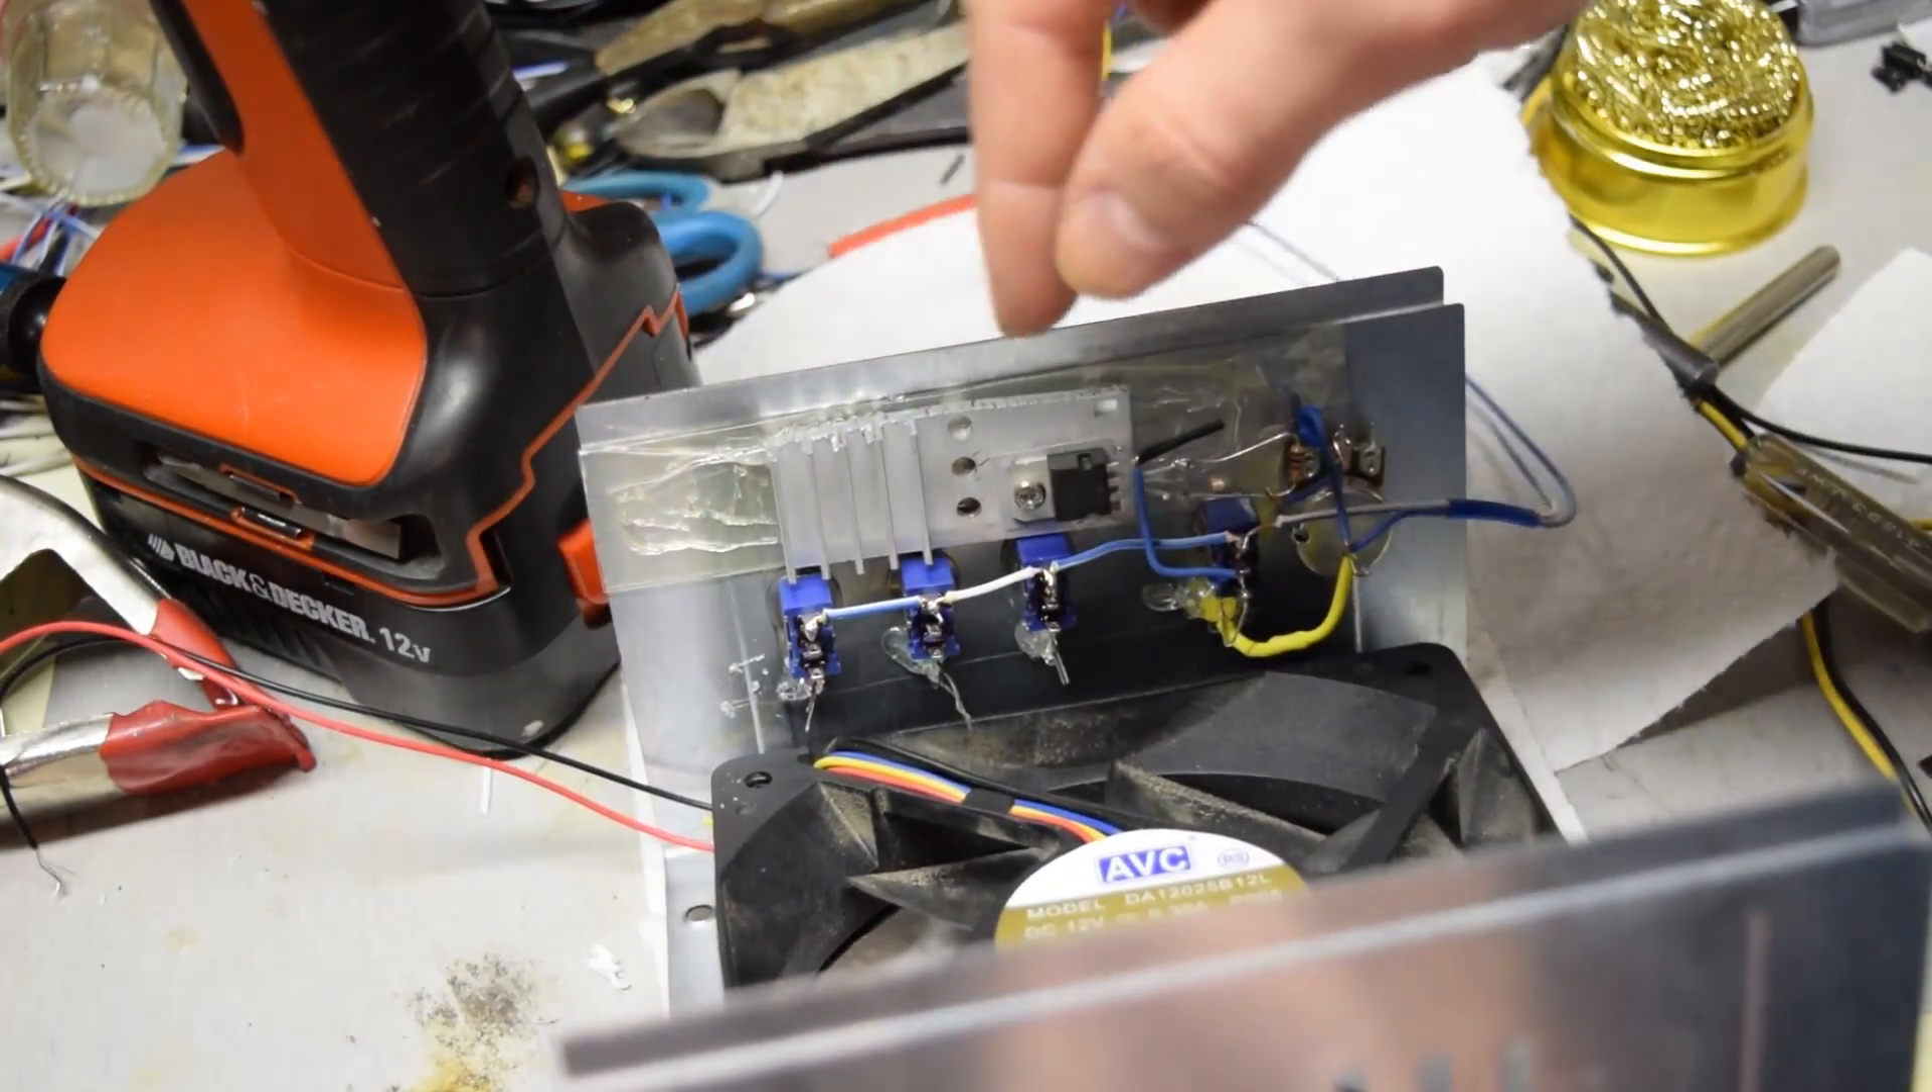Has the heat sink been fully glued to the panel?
Yes.